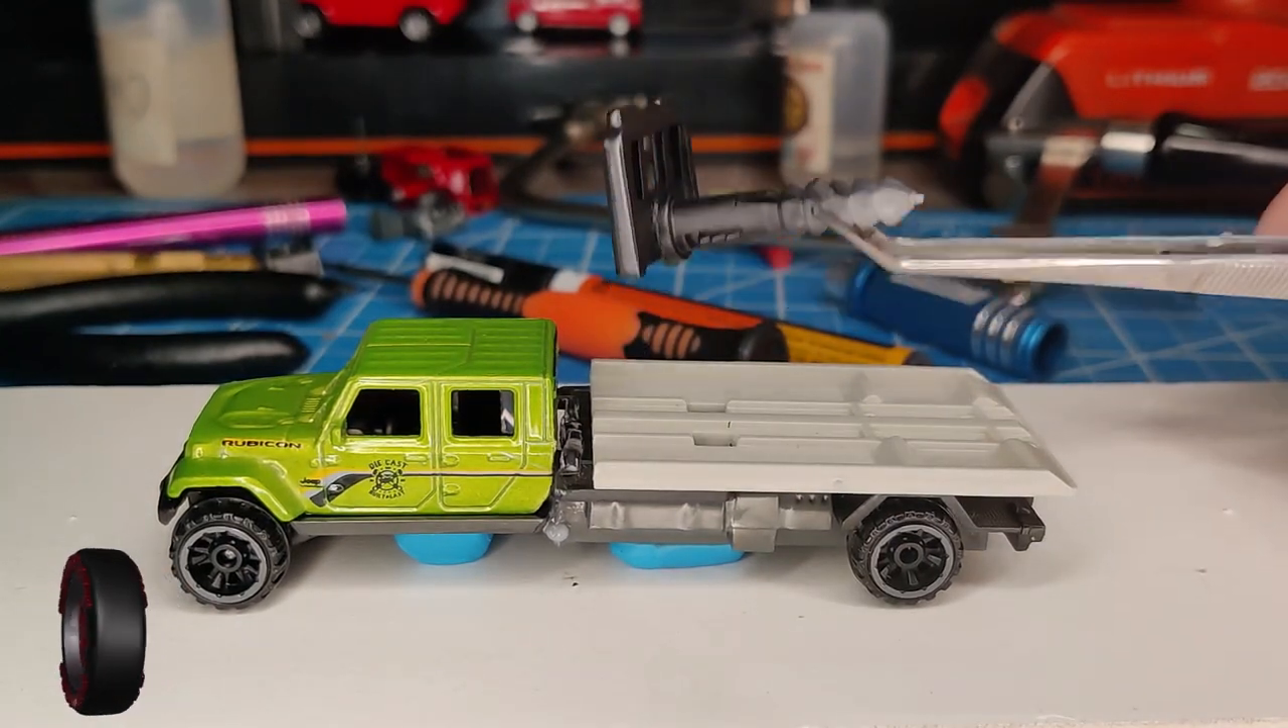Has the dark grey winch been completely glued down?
No.